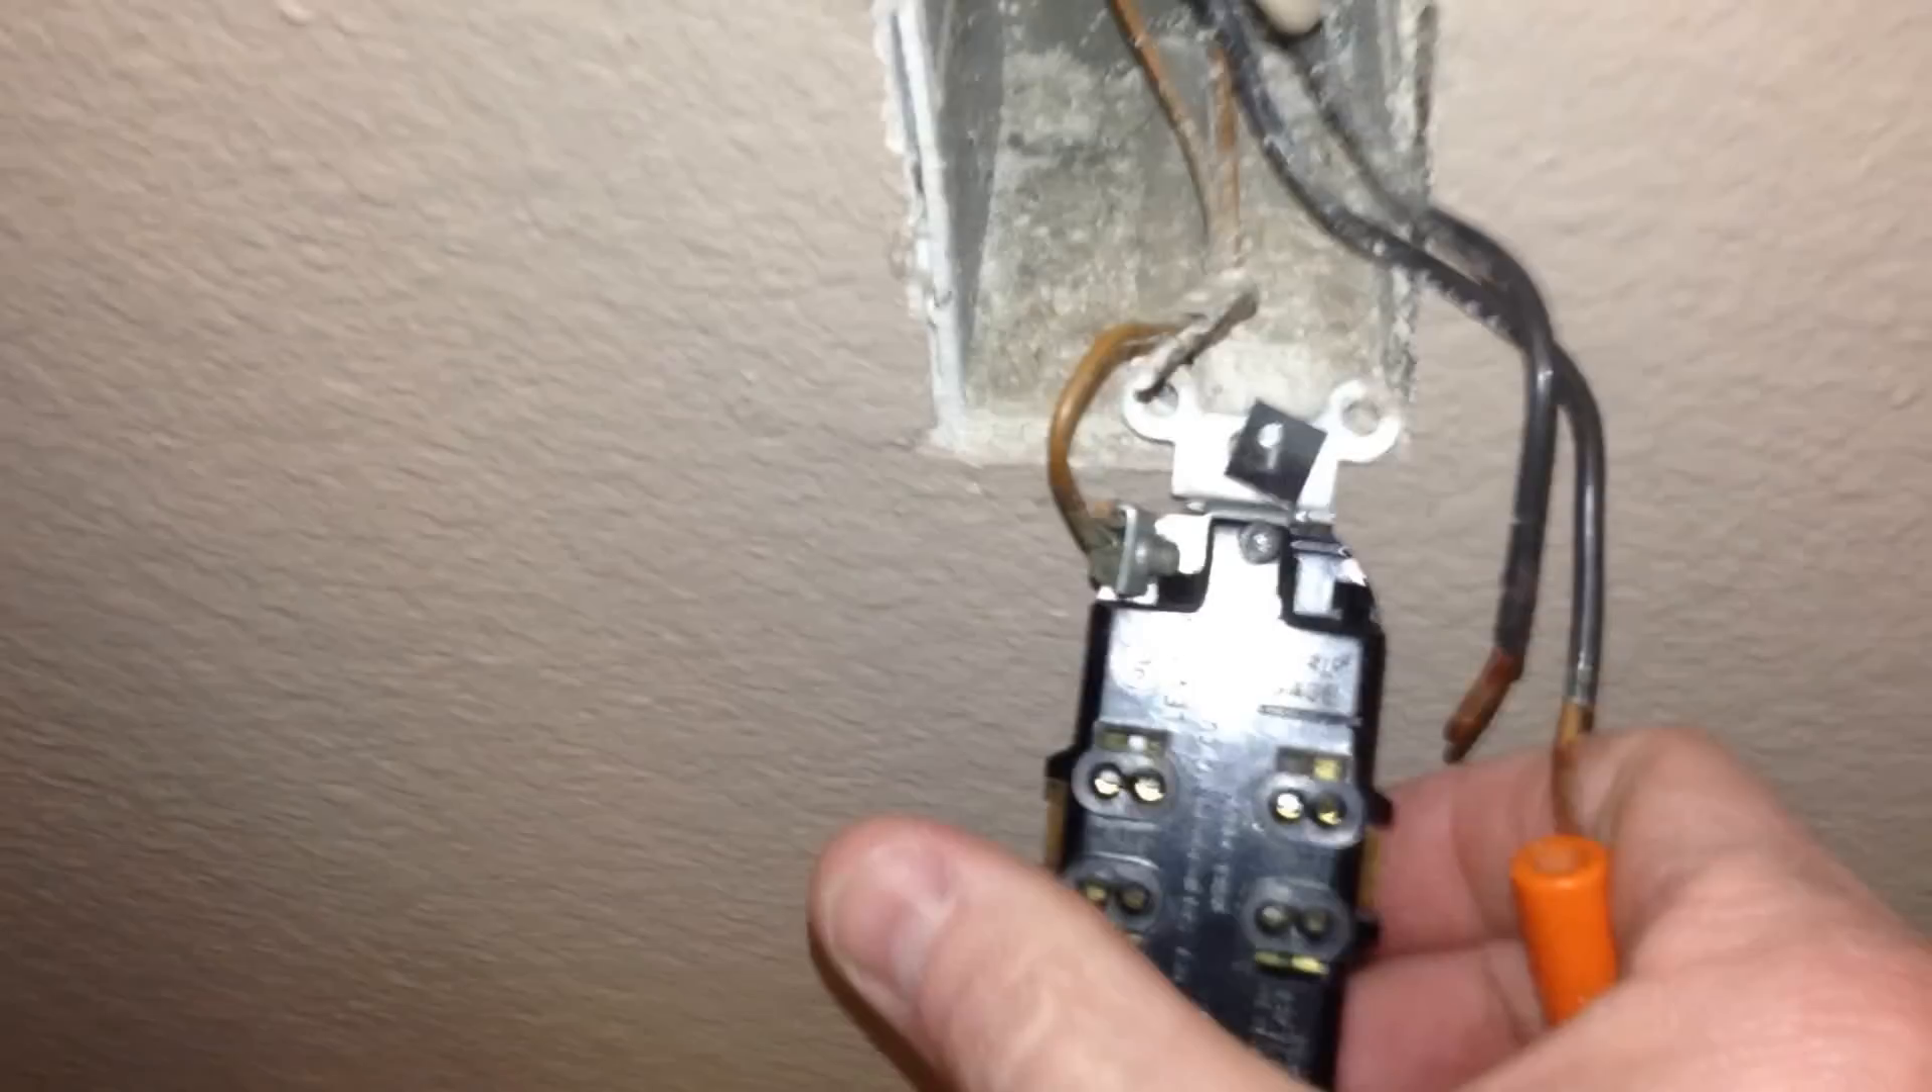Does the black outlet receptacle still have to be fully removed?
Yes.